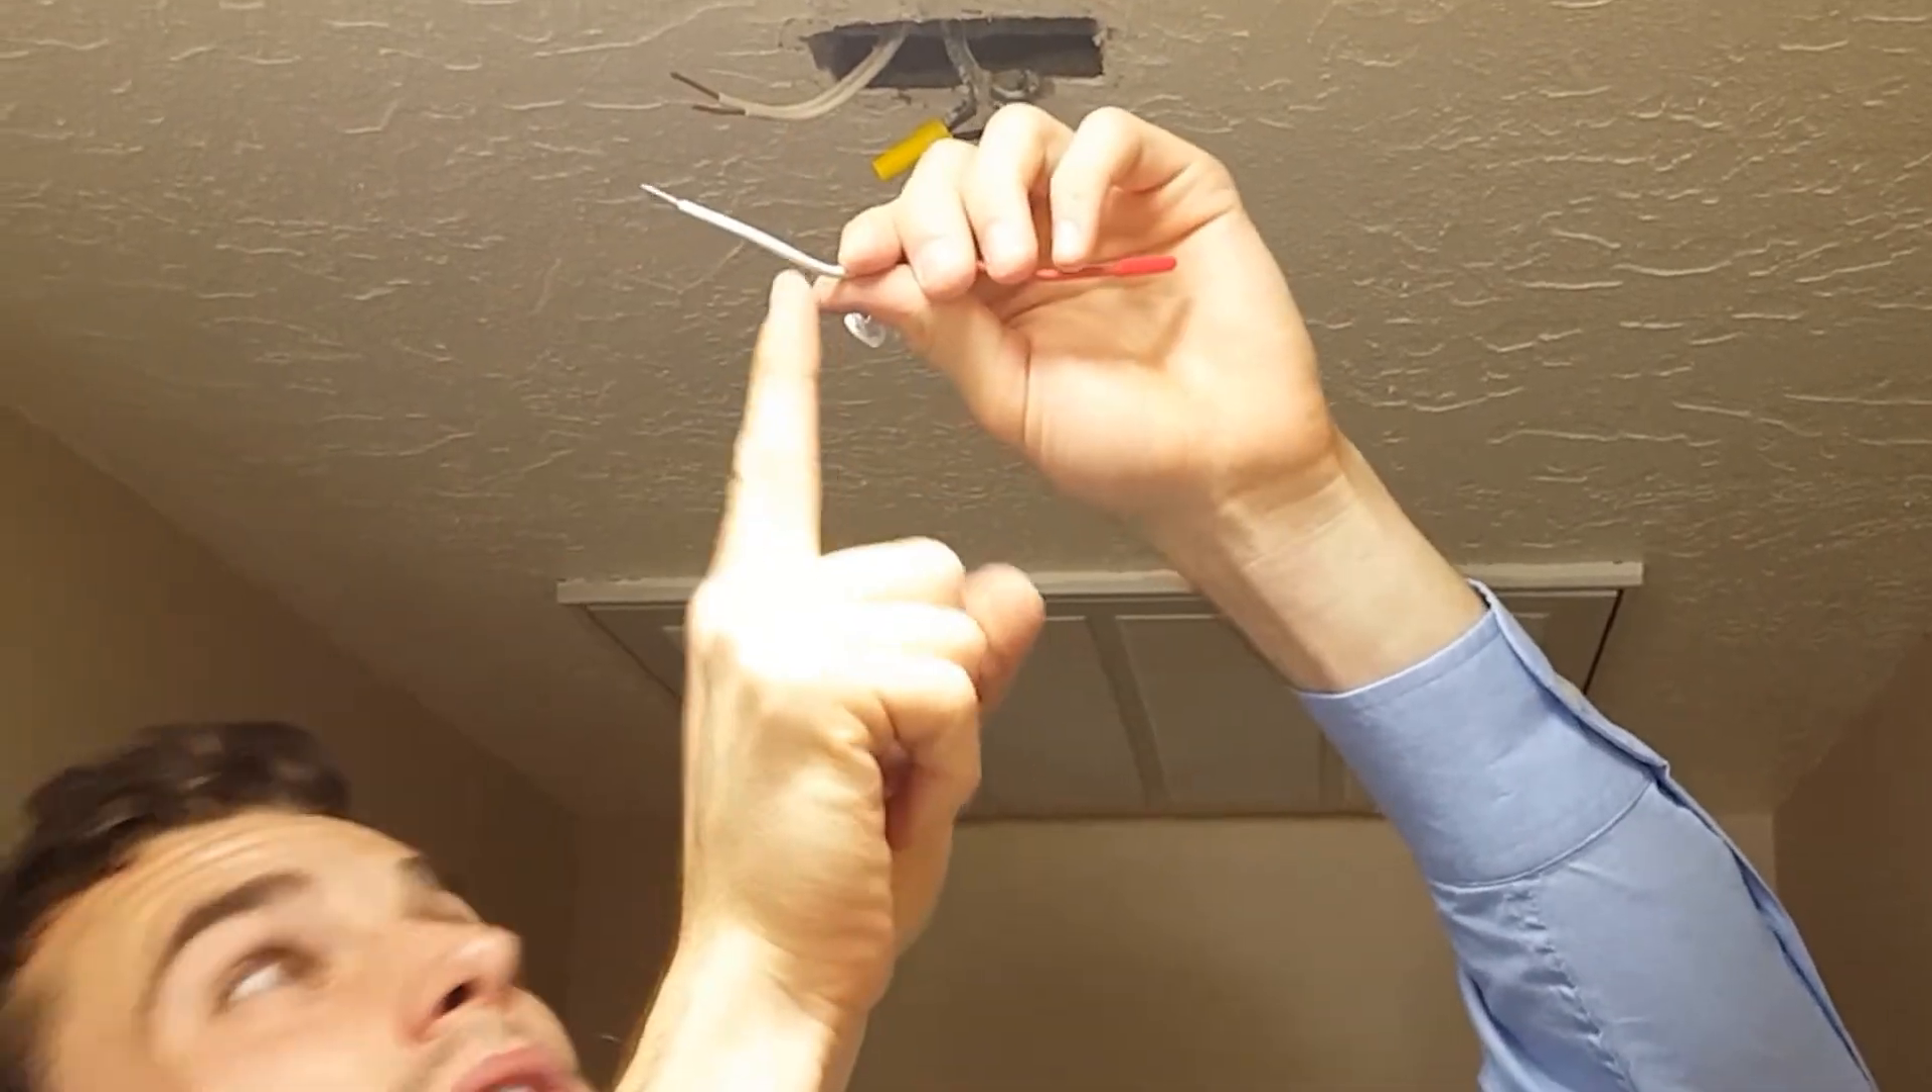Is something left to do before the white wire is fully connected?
Yes.